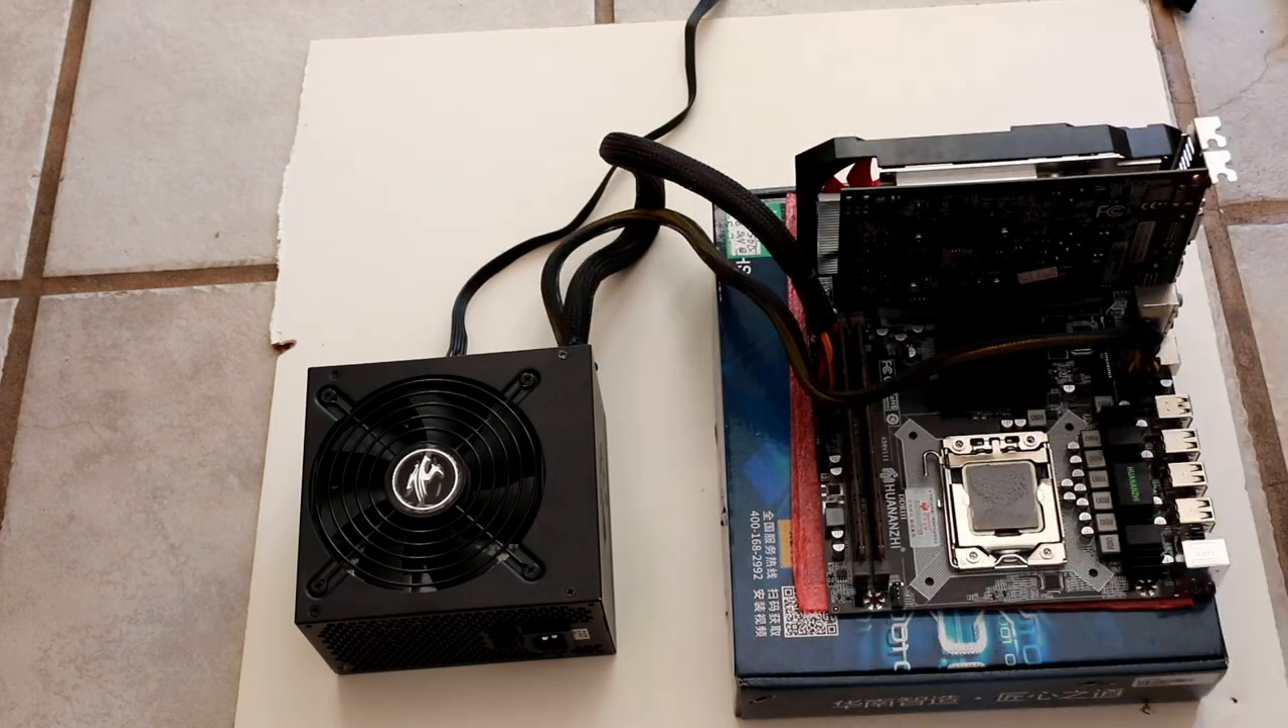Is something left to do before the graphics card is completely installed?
No.